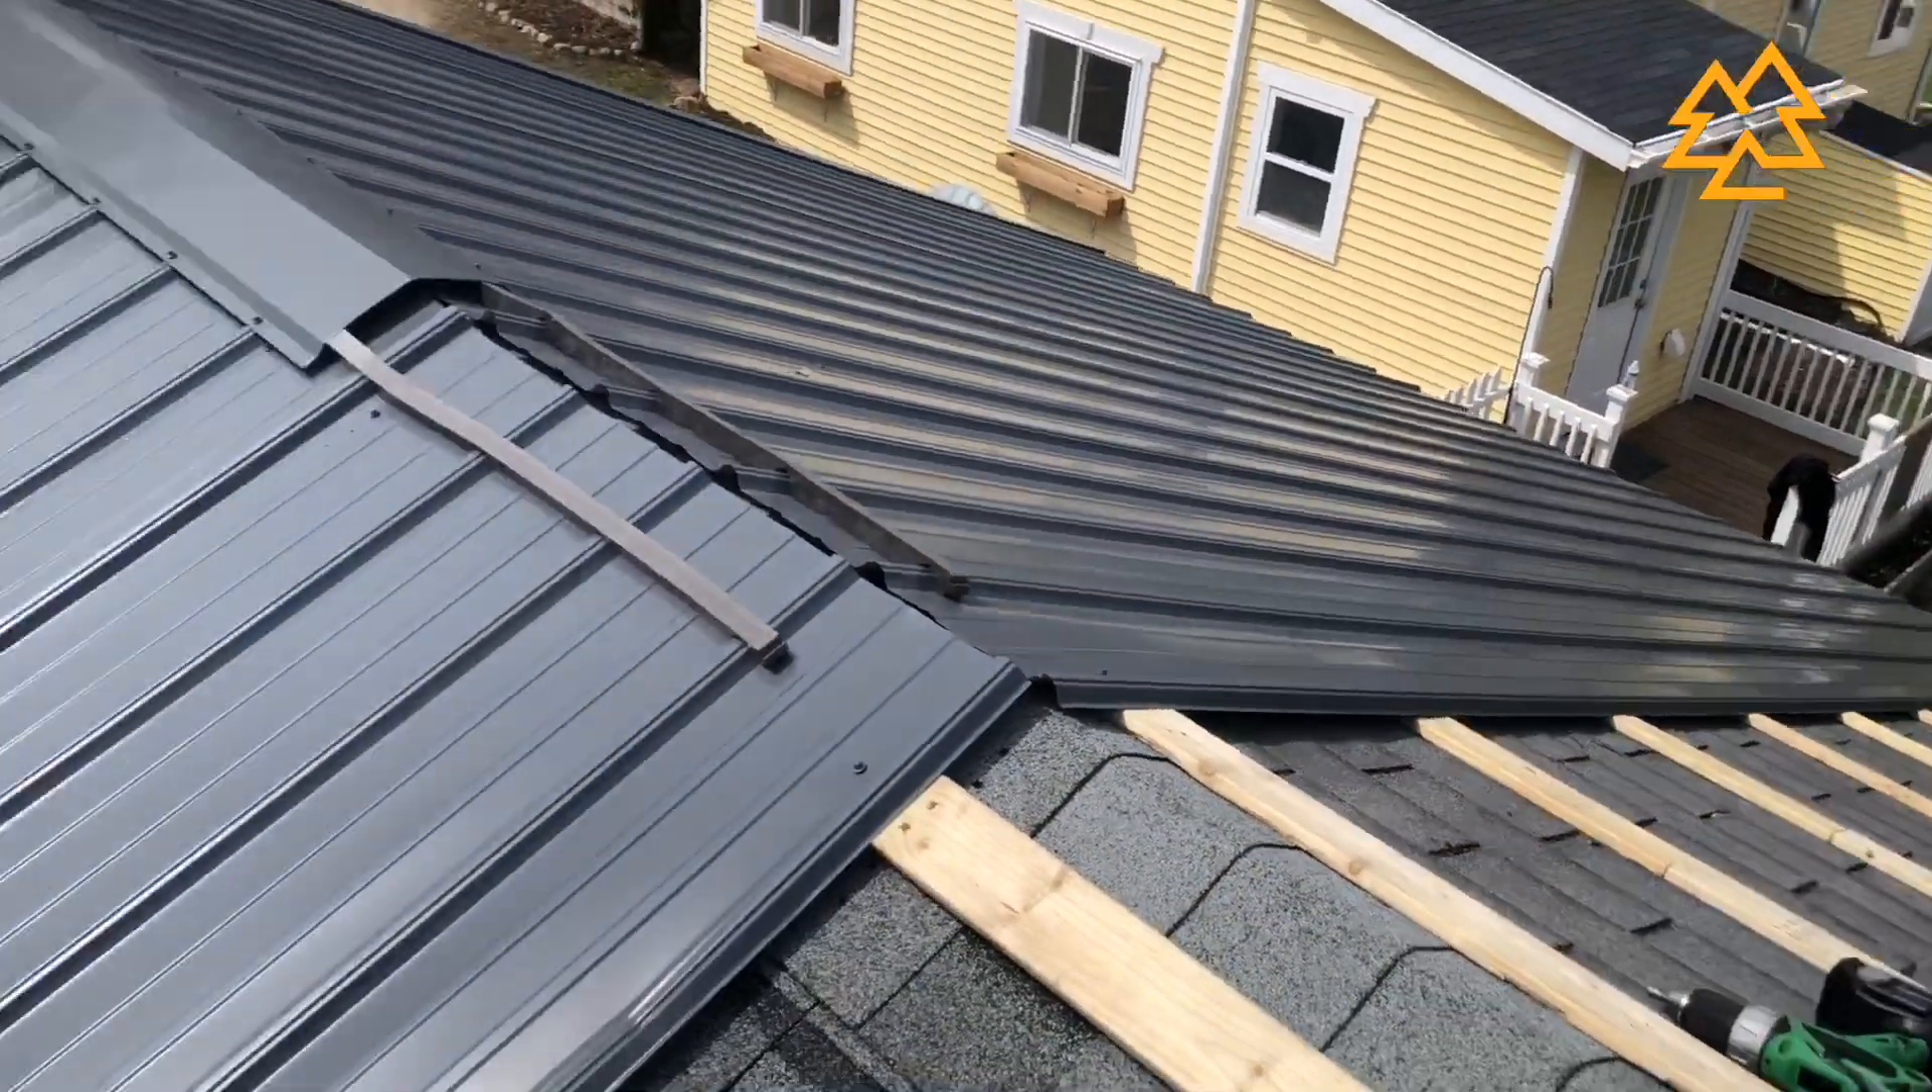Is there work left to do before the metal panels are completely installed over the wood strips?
Yes.